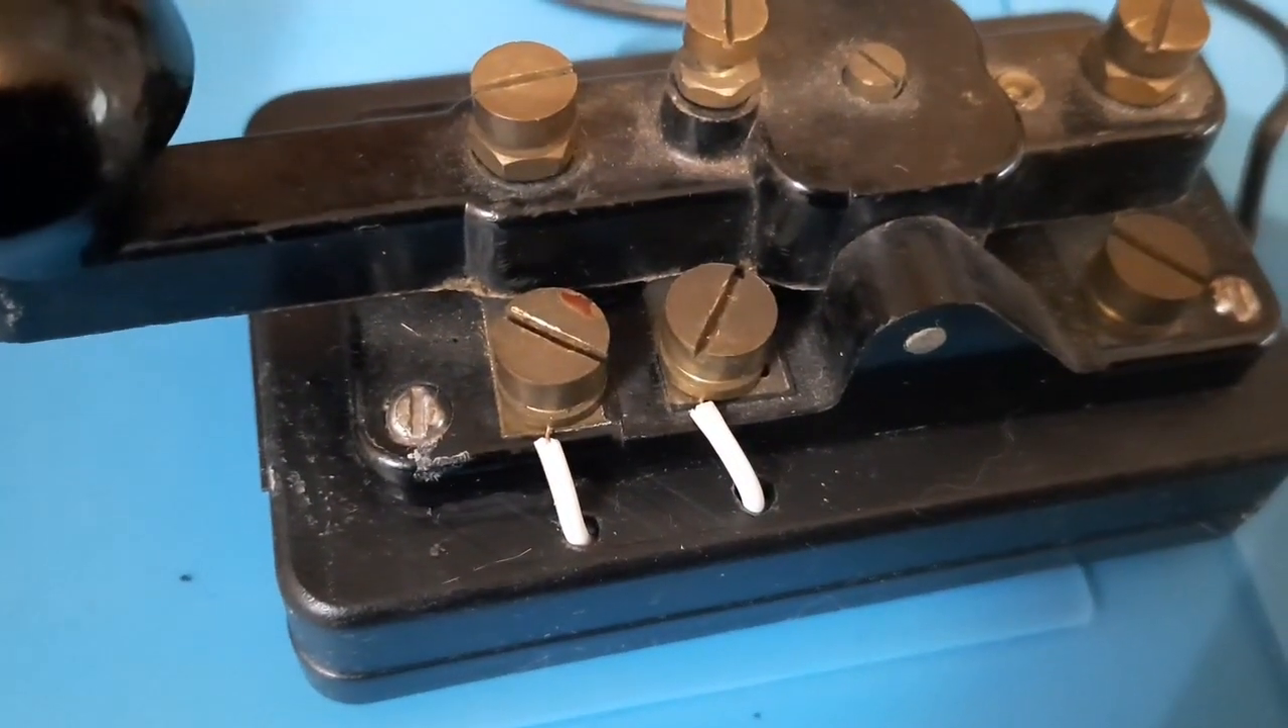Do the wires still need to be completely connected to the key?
No.